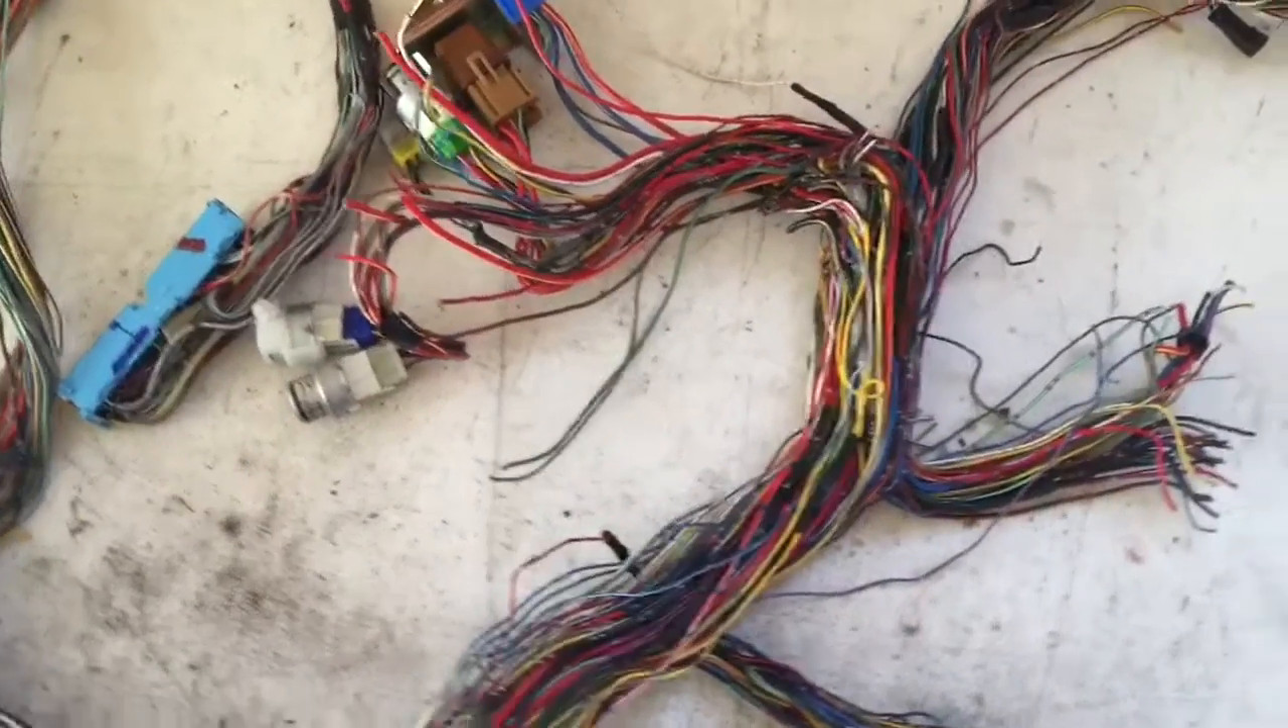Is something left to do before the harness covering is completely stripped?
No.